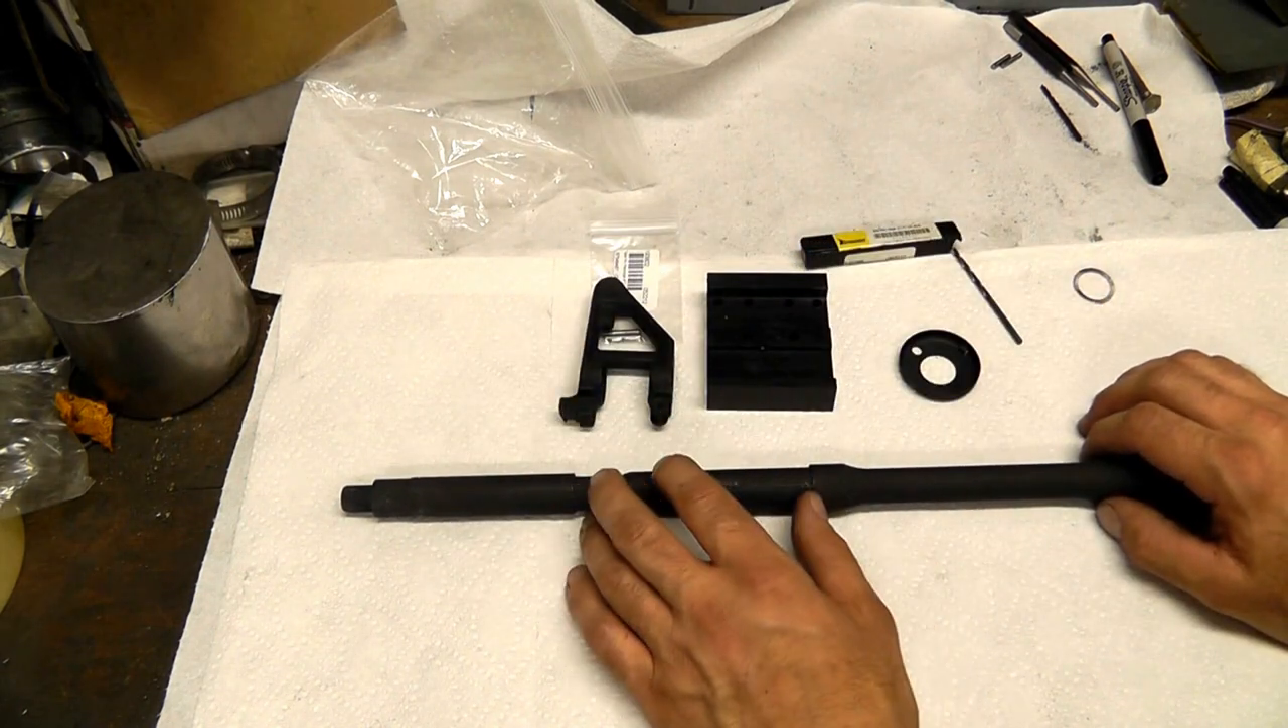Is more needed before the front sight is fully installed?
Yes.